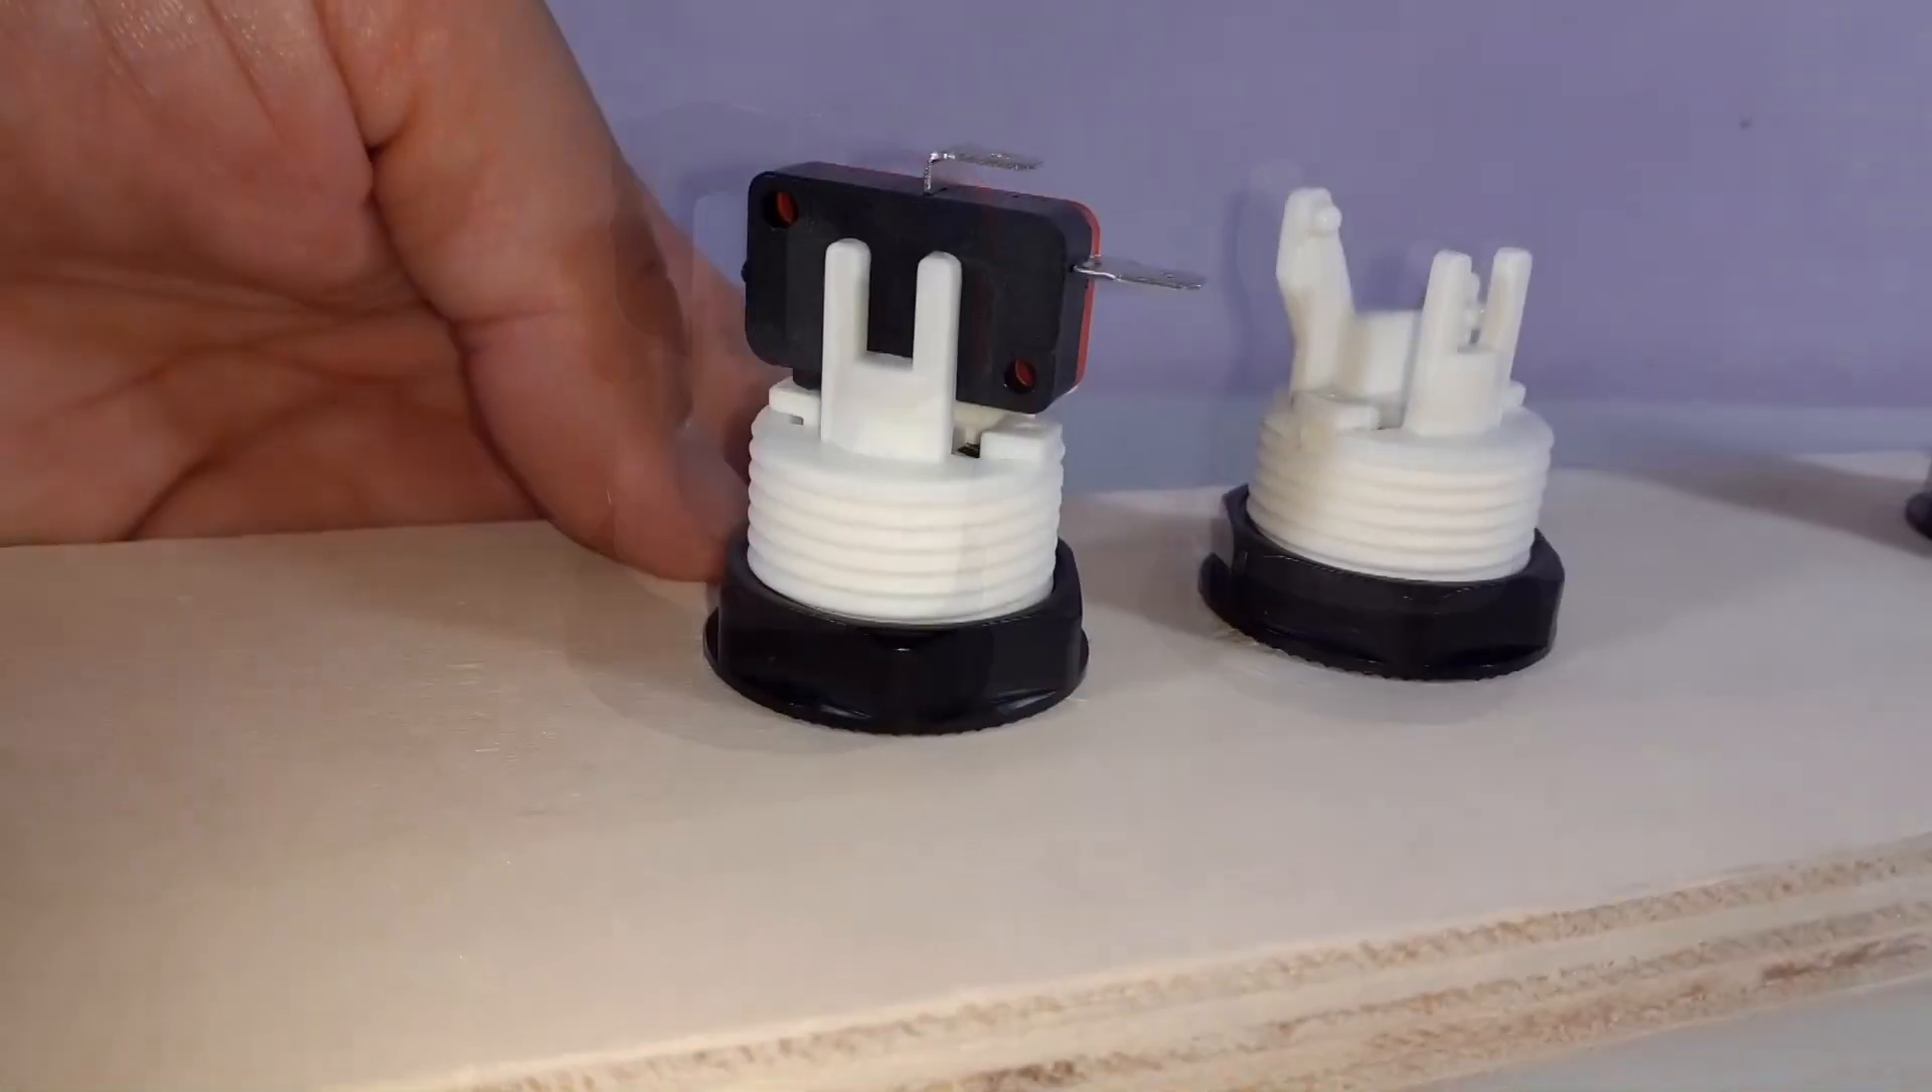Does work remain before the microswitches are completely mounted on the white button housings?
Yes.